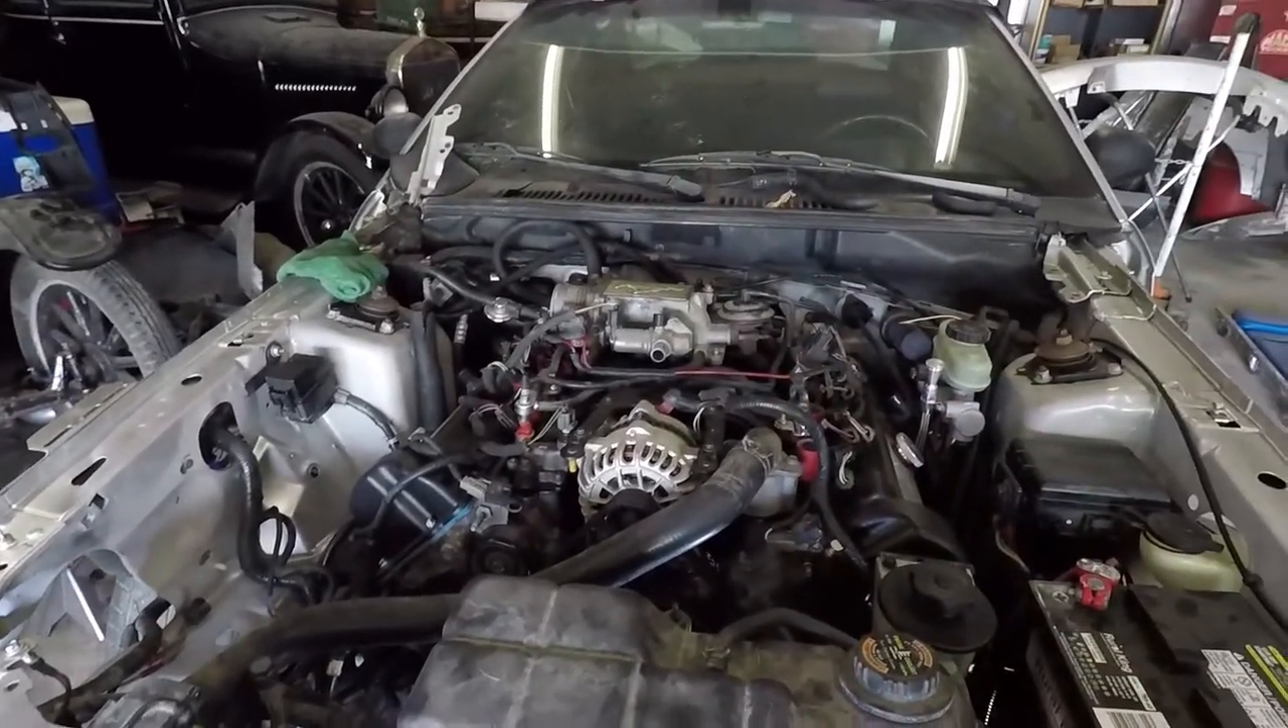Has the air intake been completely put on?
No.